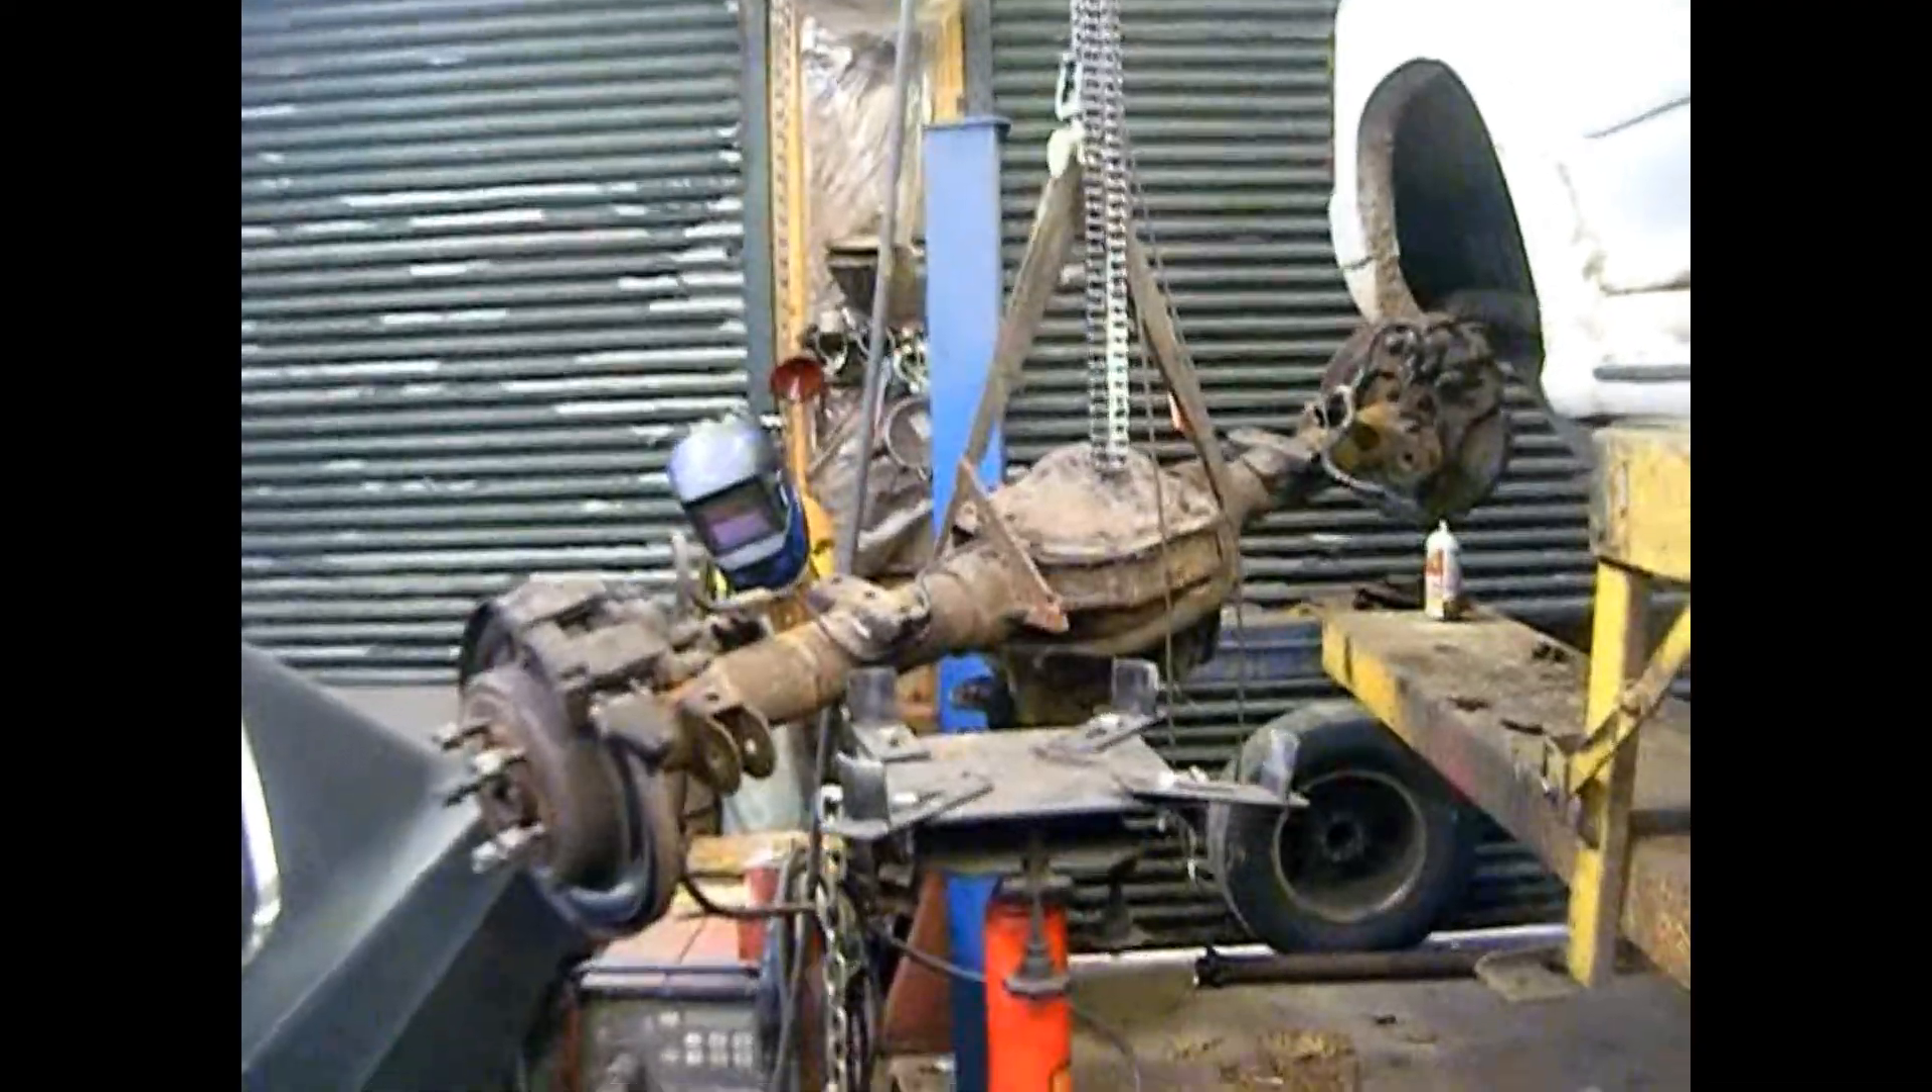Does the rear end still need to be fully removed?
No.